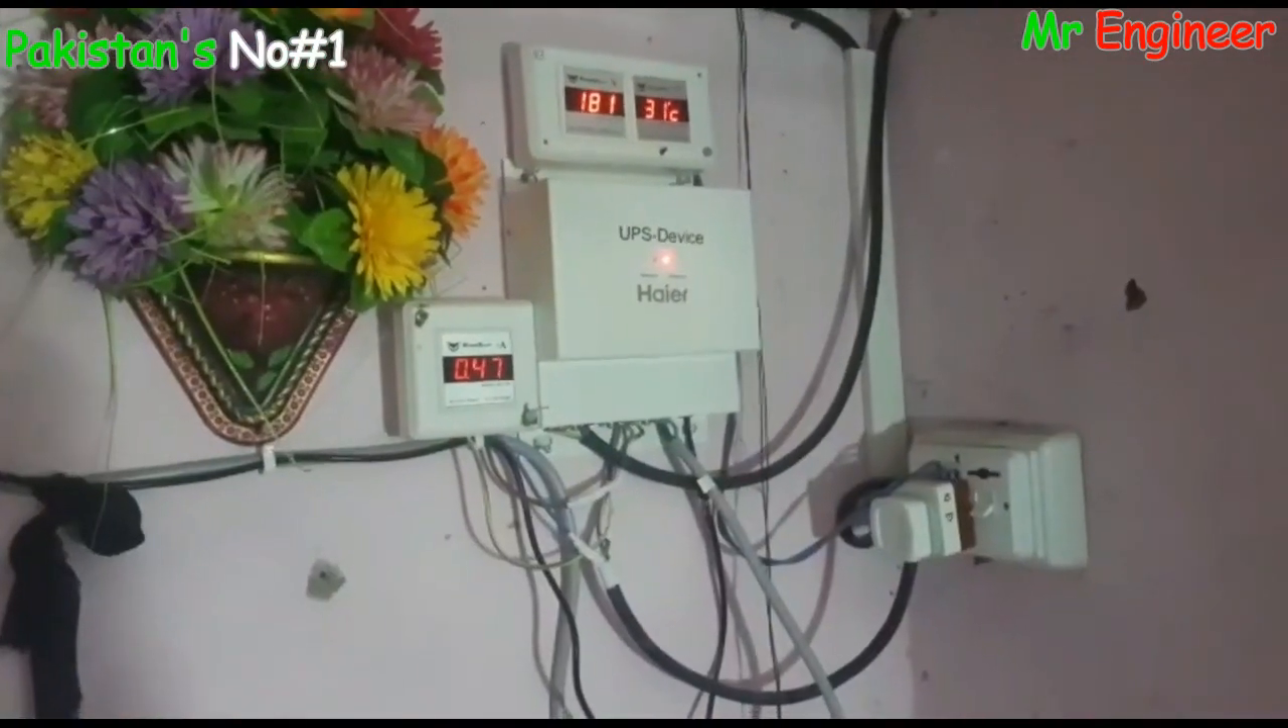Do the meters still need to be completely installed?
No.